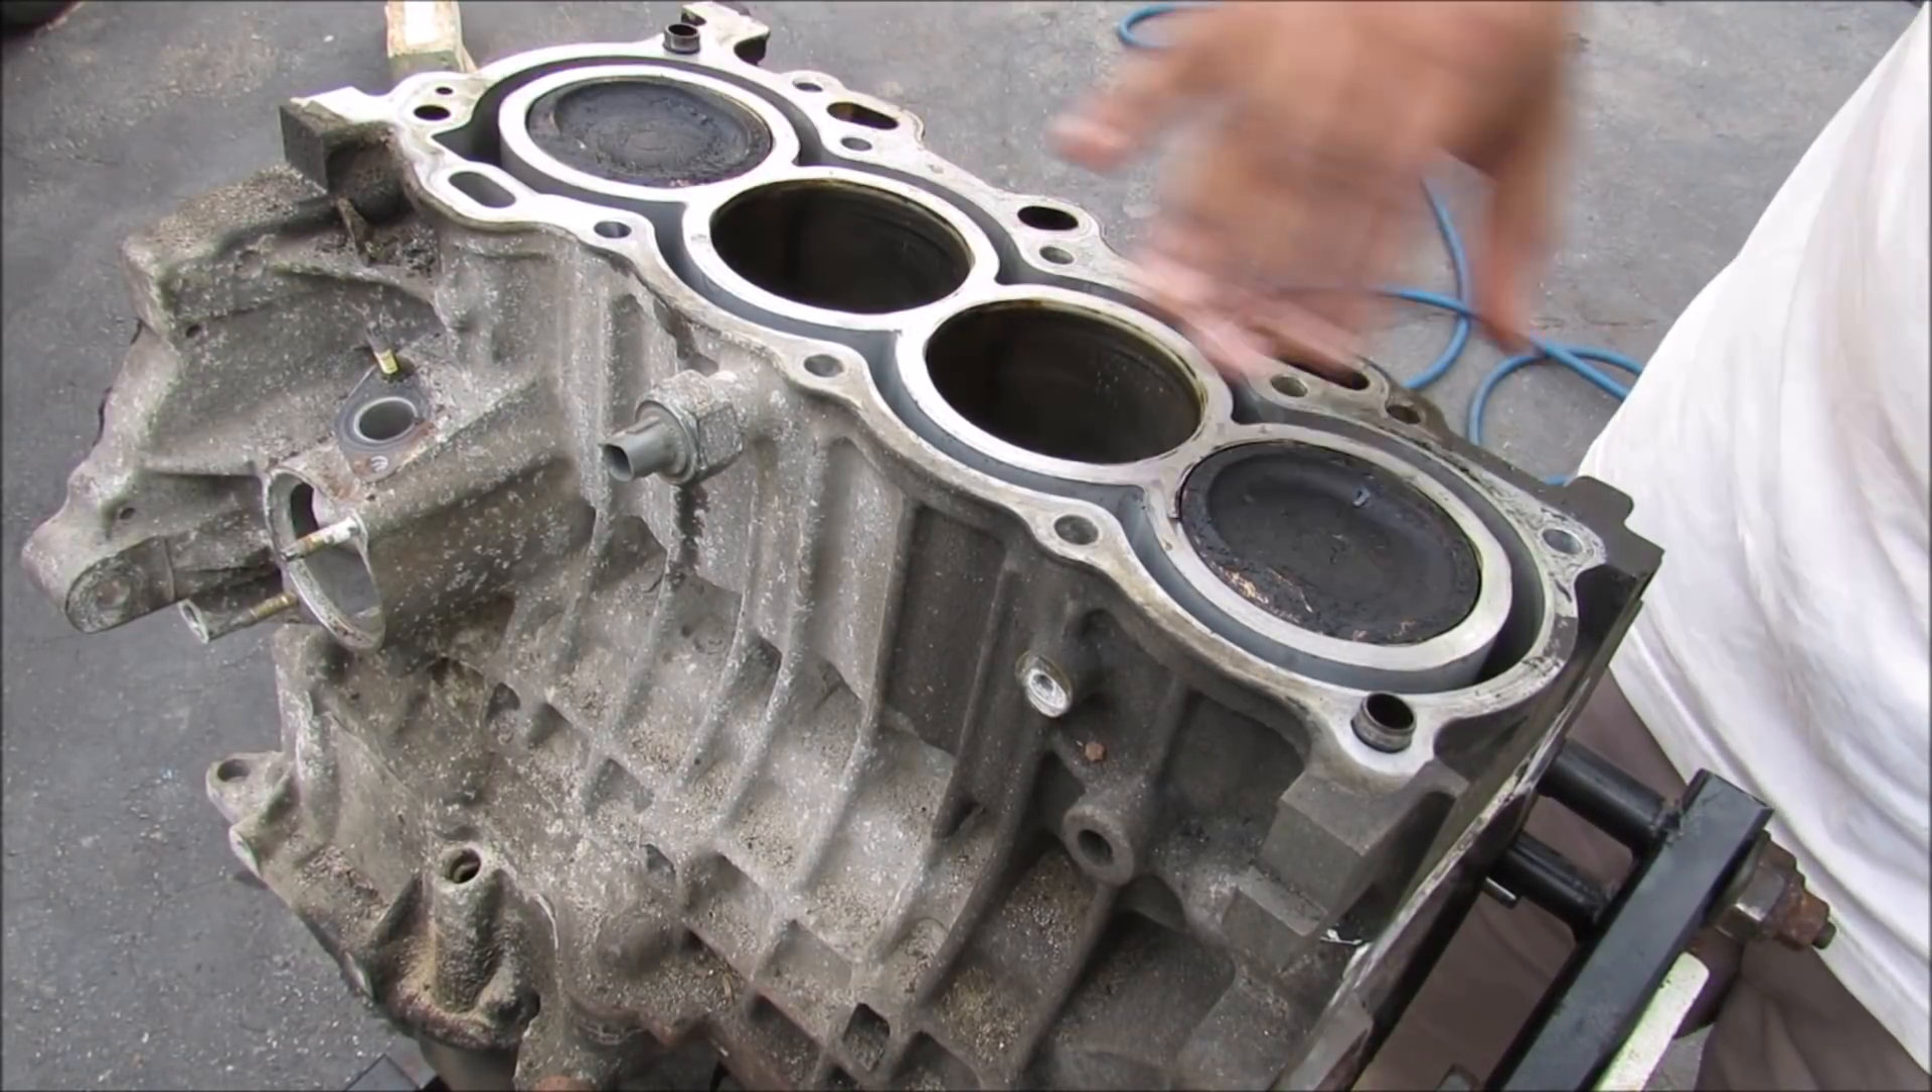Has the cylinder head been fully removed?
Yes.